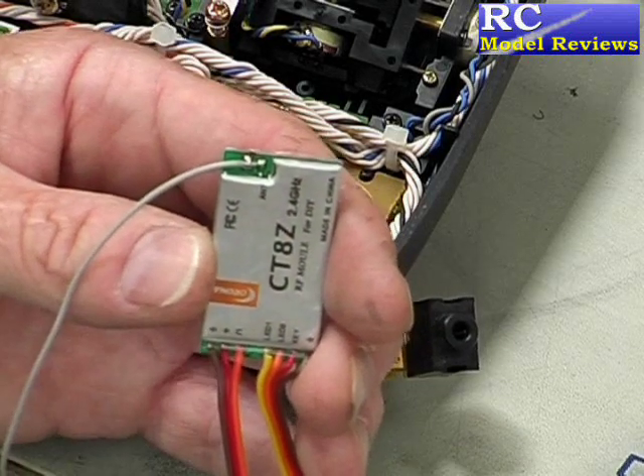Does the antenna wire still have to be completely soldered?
No.